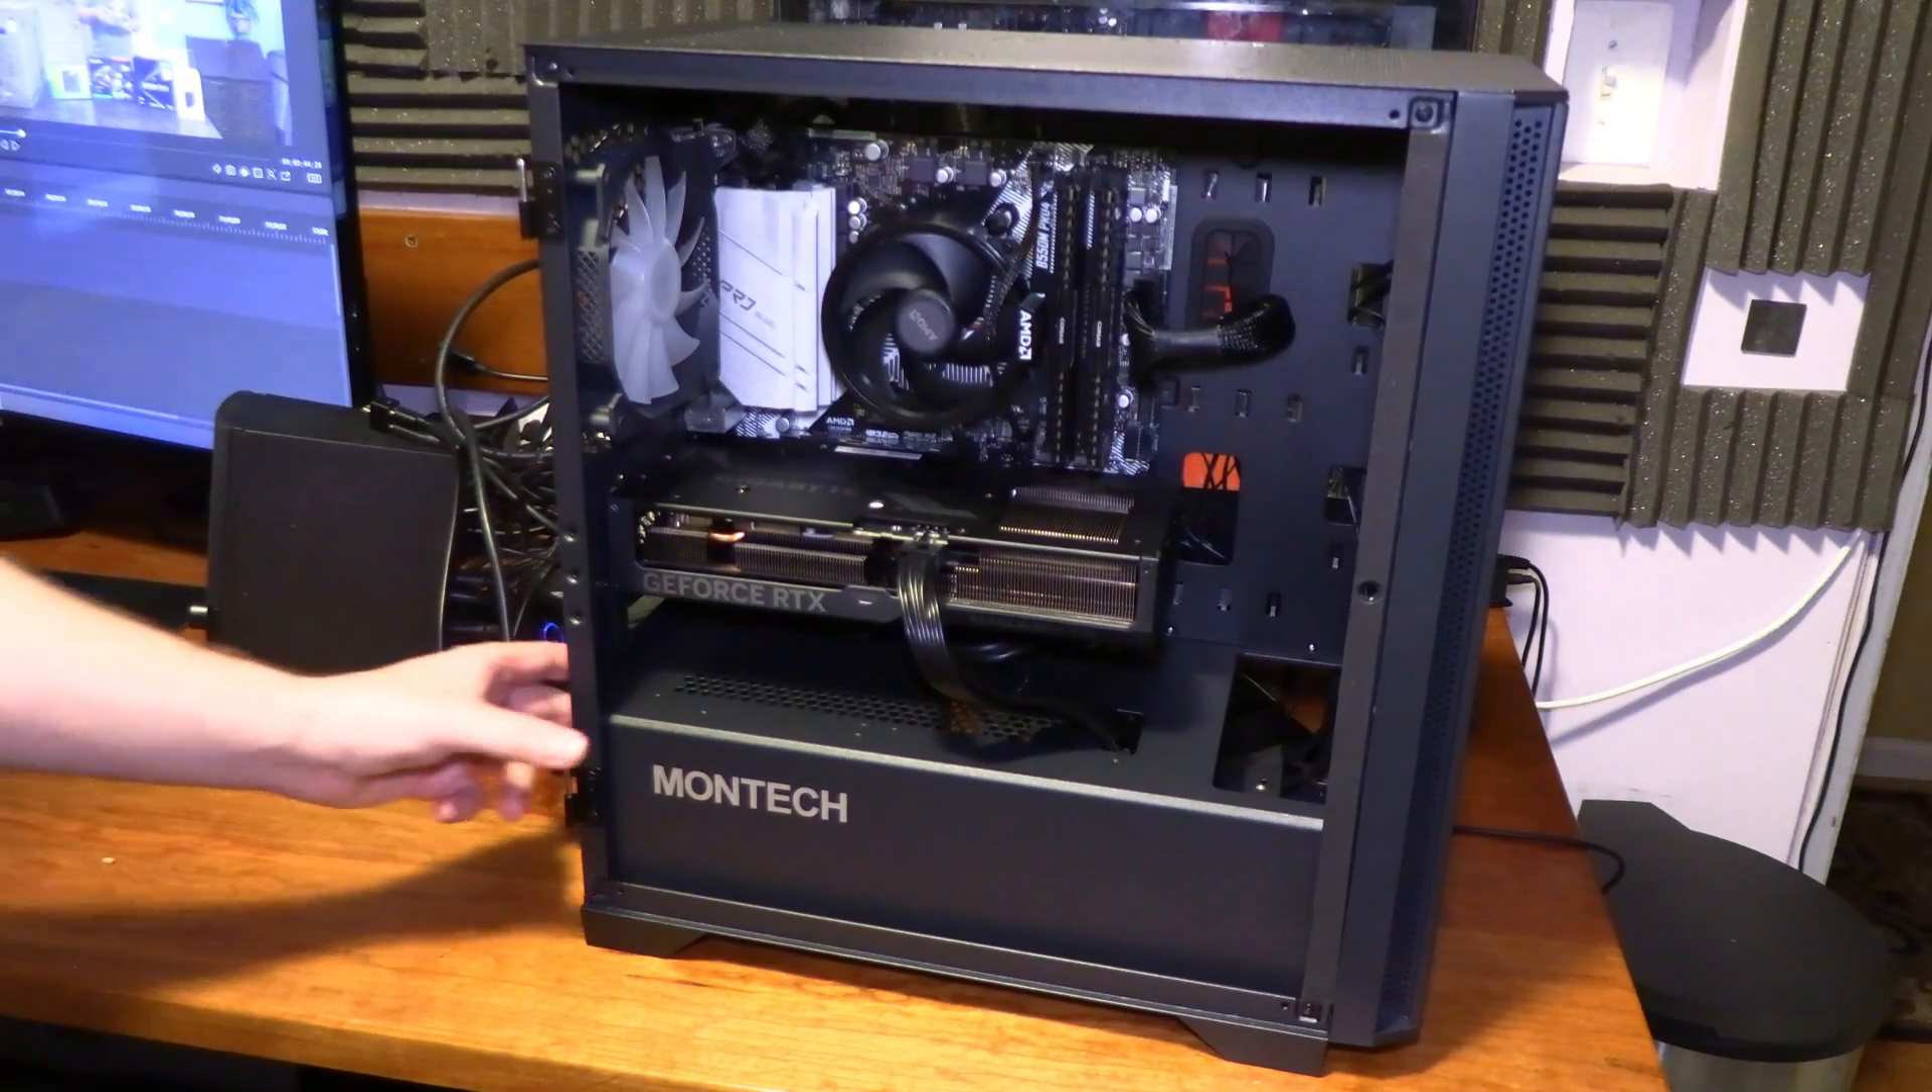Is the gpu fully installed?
Yes.